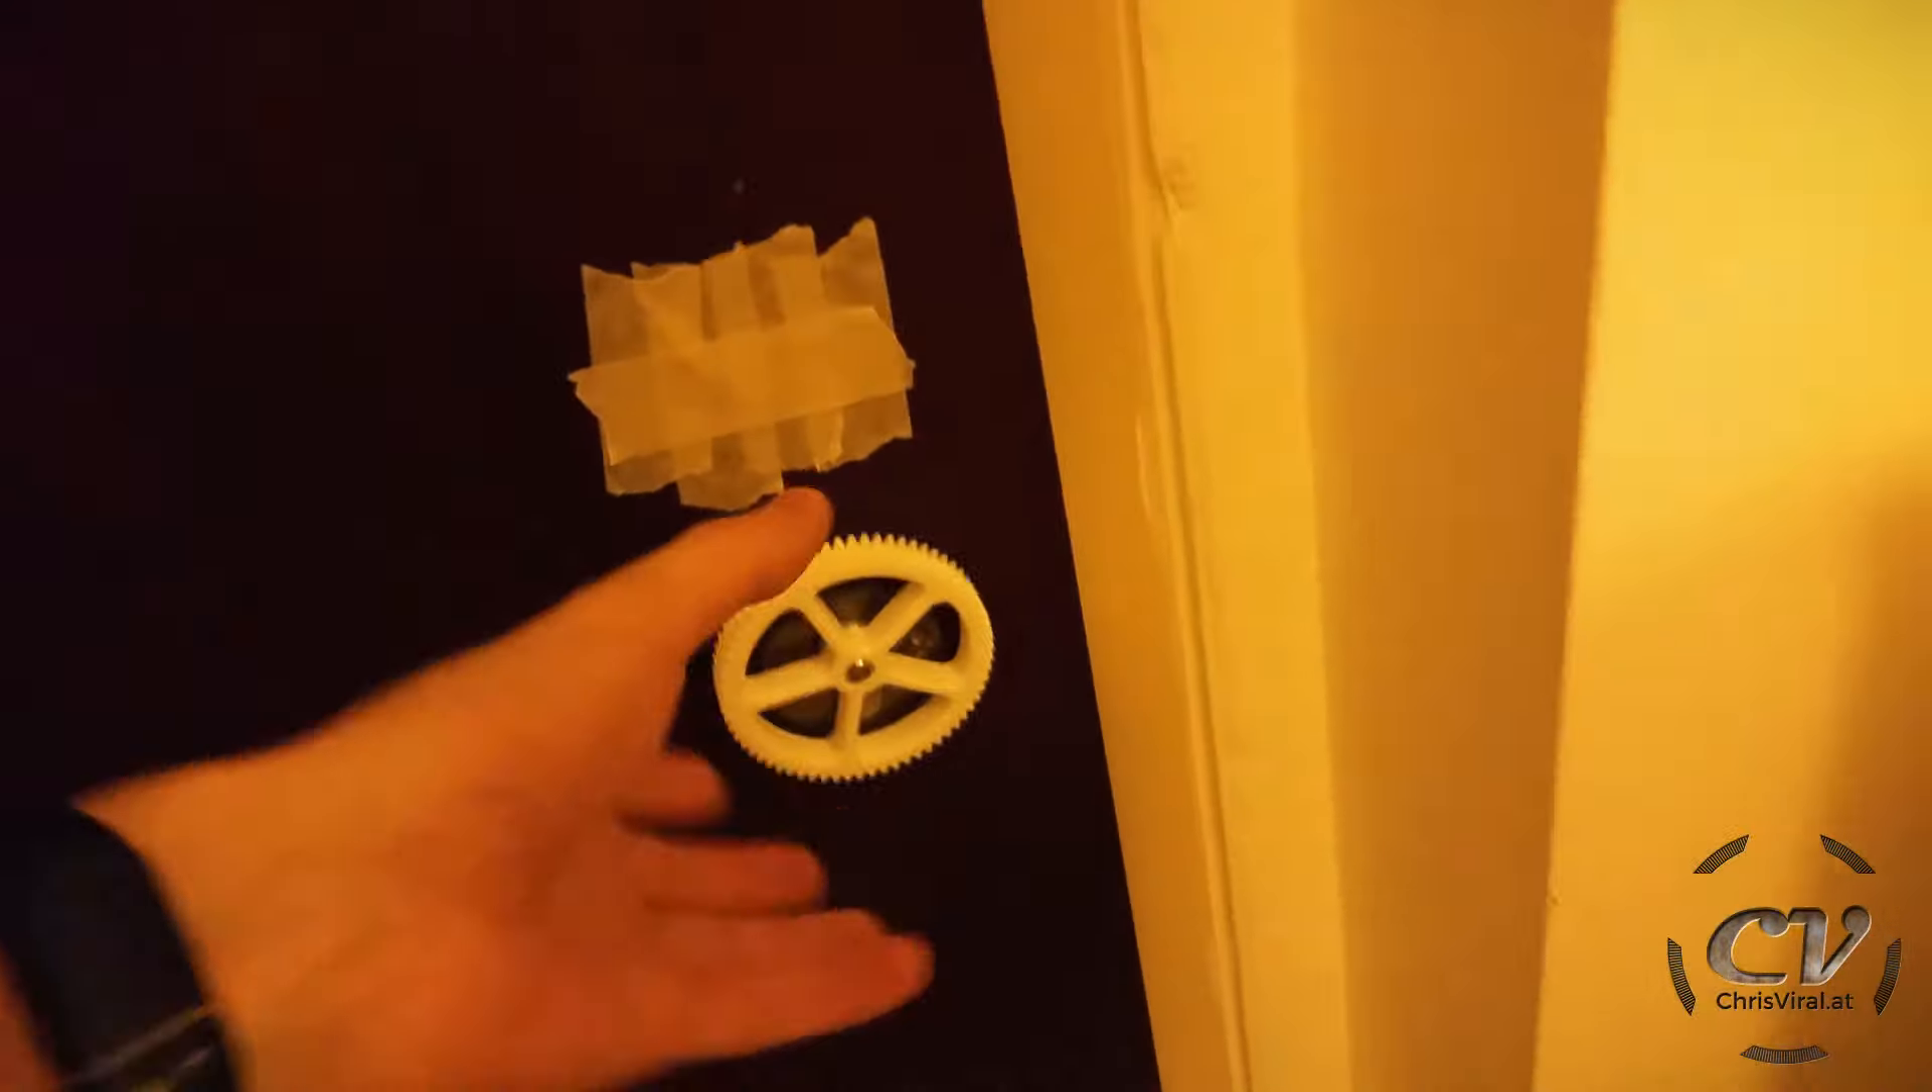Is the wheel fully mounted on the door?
Yes.